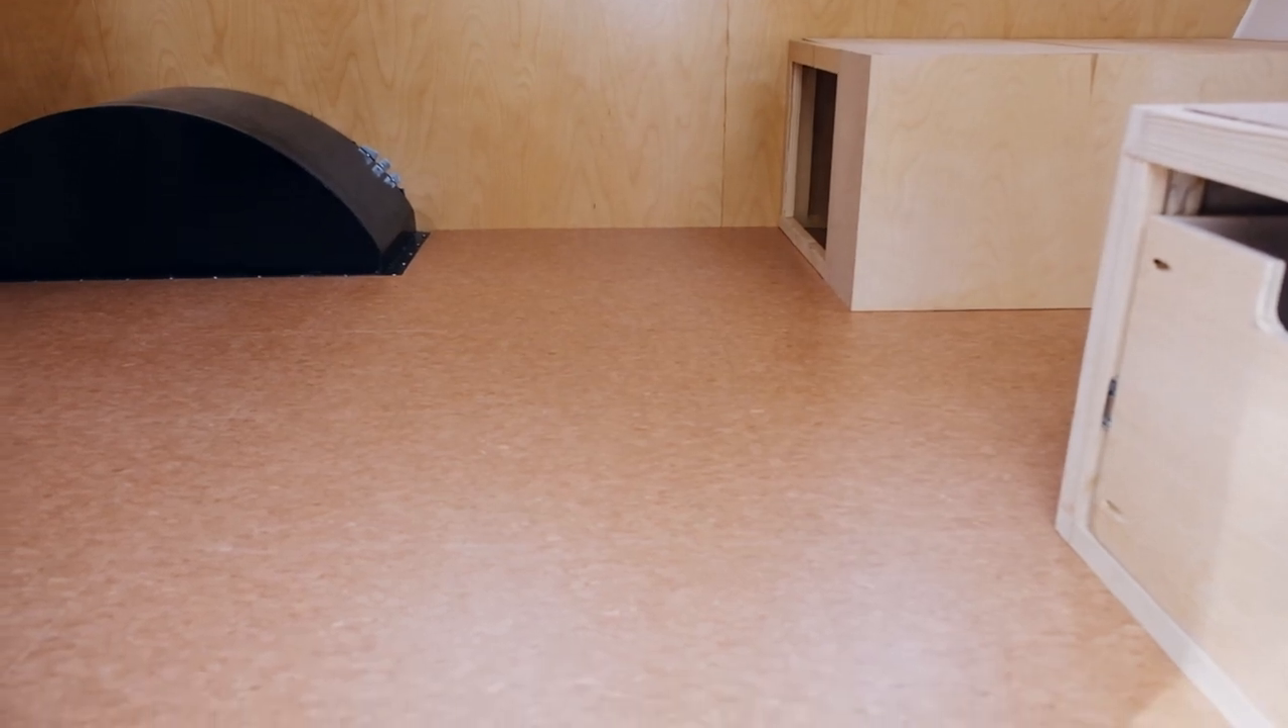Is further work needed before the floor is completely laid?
No.